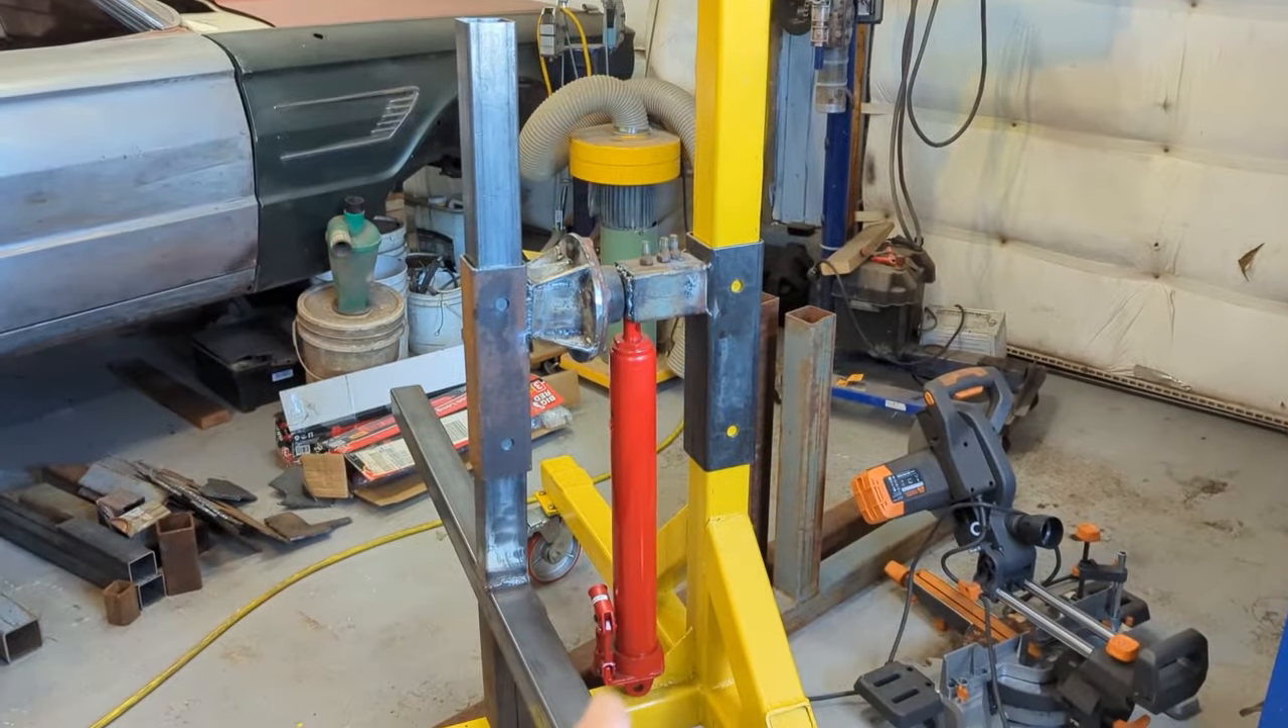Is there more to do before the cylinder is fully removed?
Yes.